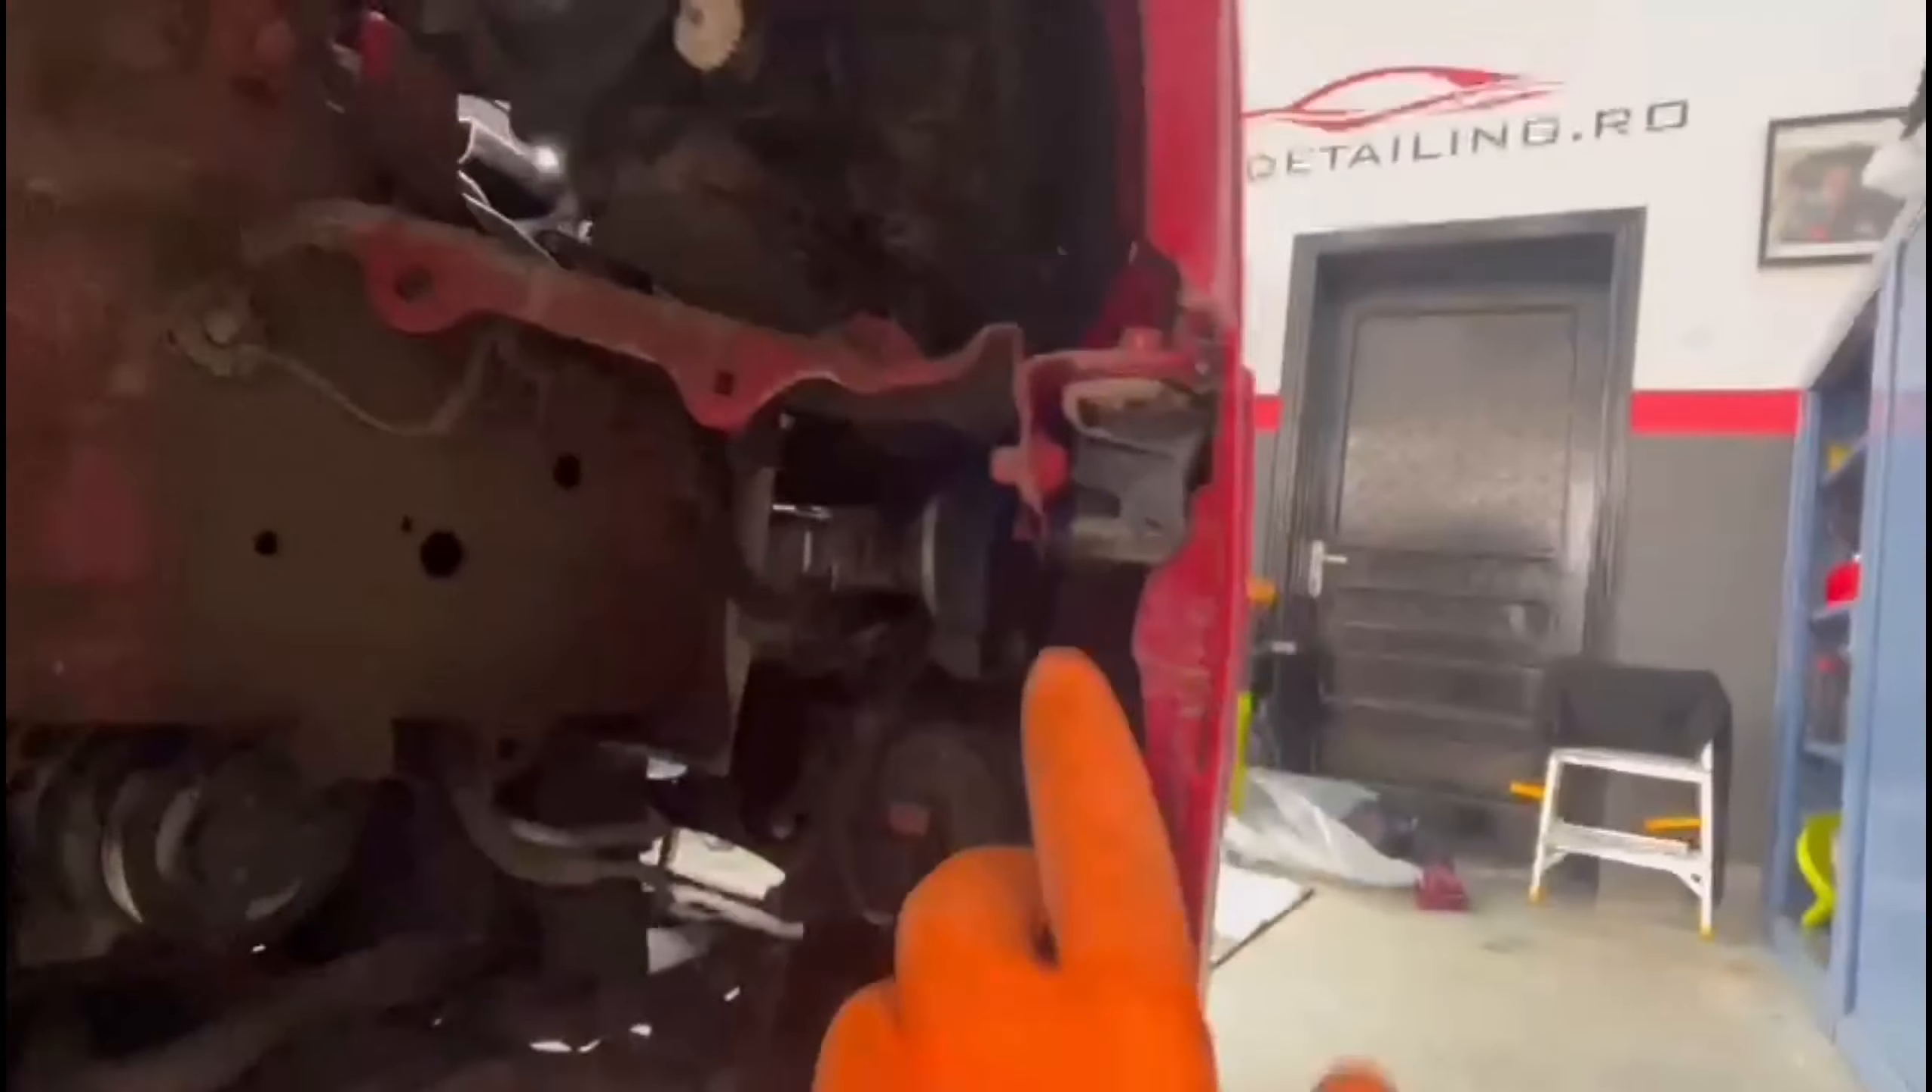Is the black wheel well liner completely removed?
Yes.